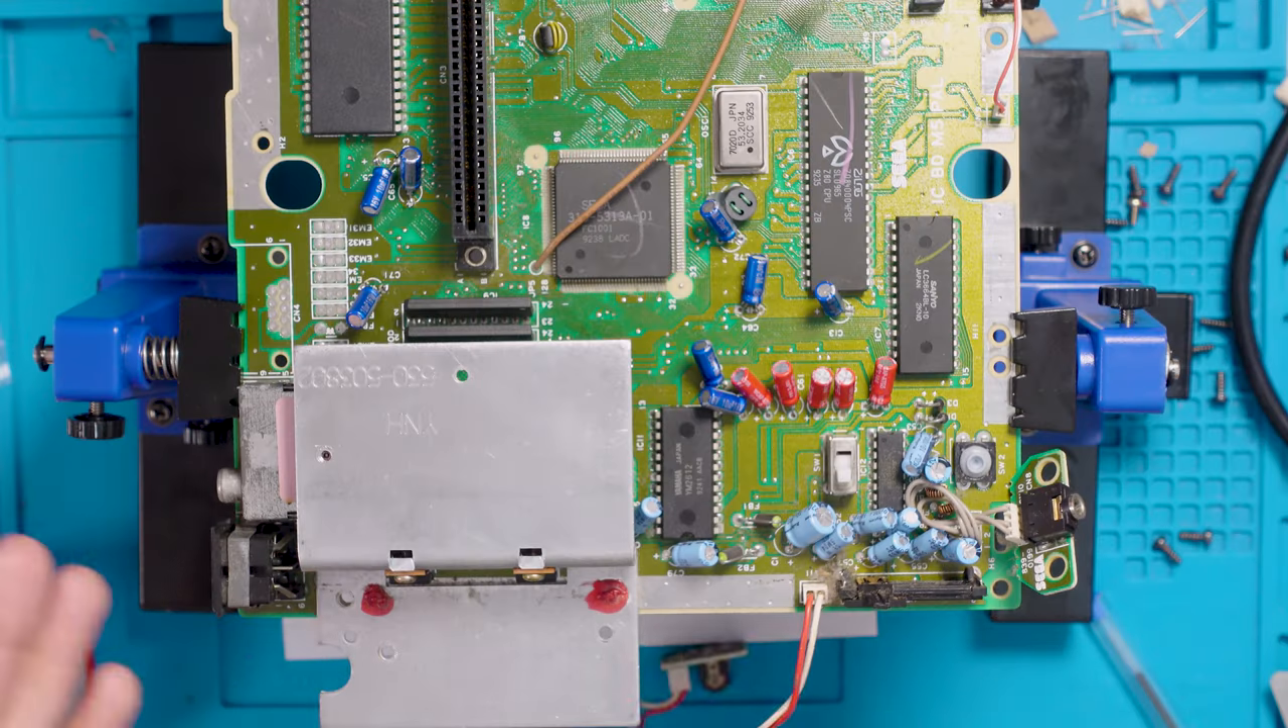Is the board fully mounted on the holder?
Yes.